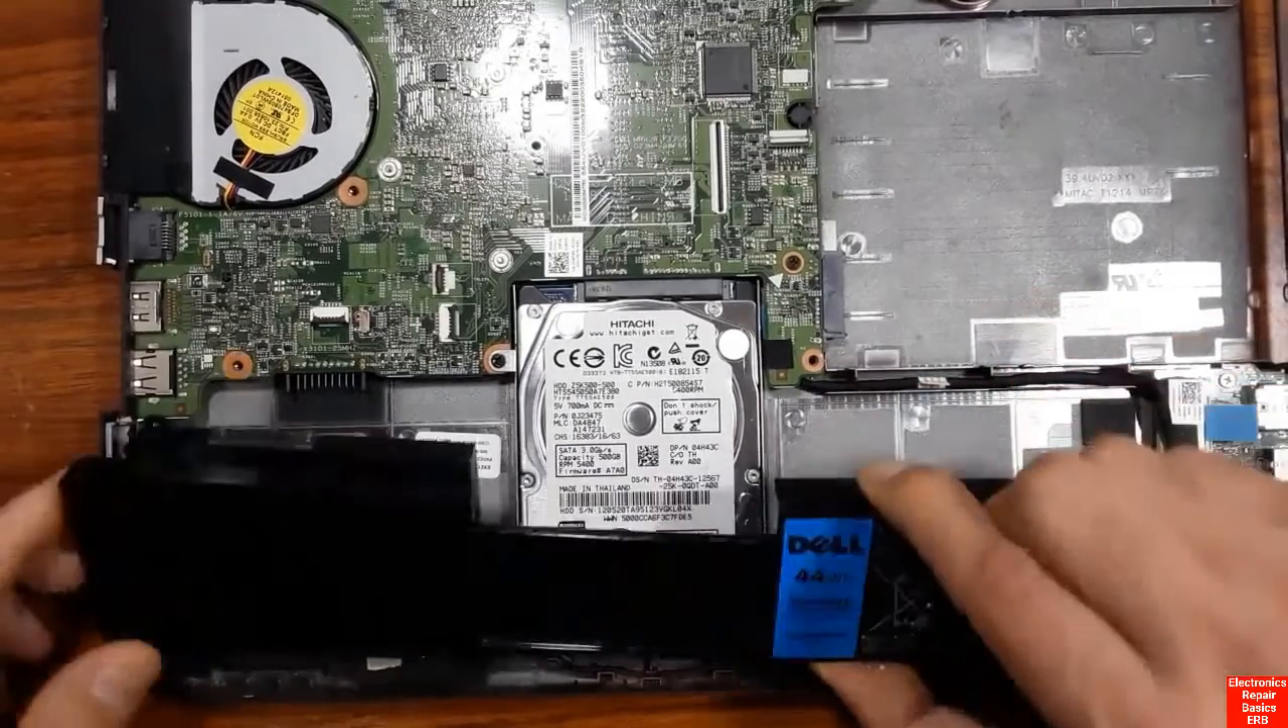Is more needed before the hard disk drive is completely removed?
Yes.